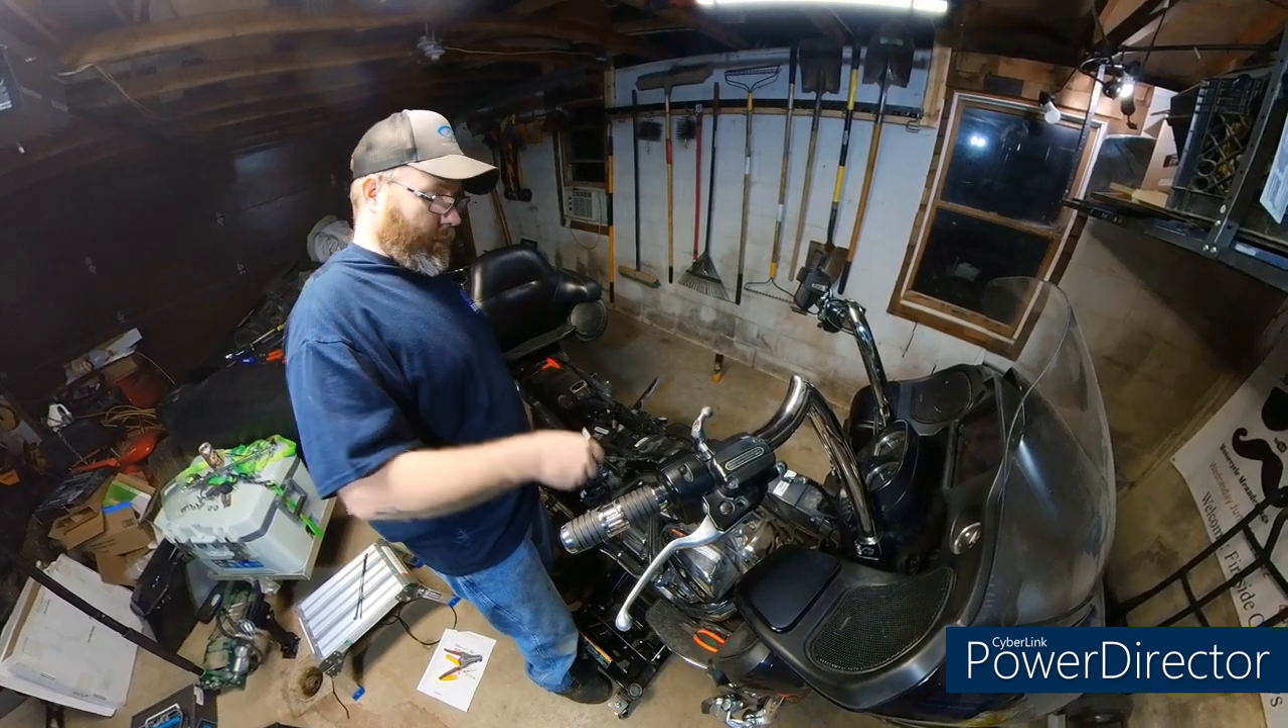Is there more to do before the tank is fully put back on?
Yes.